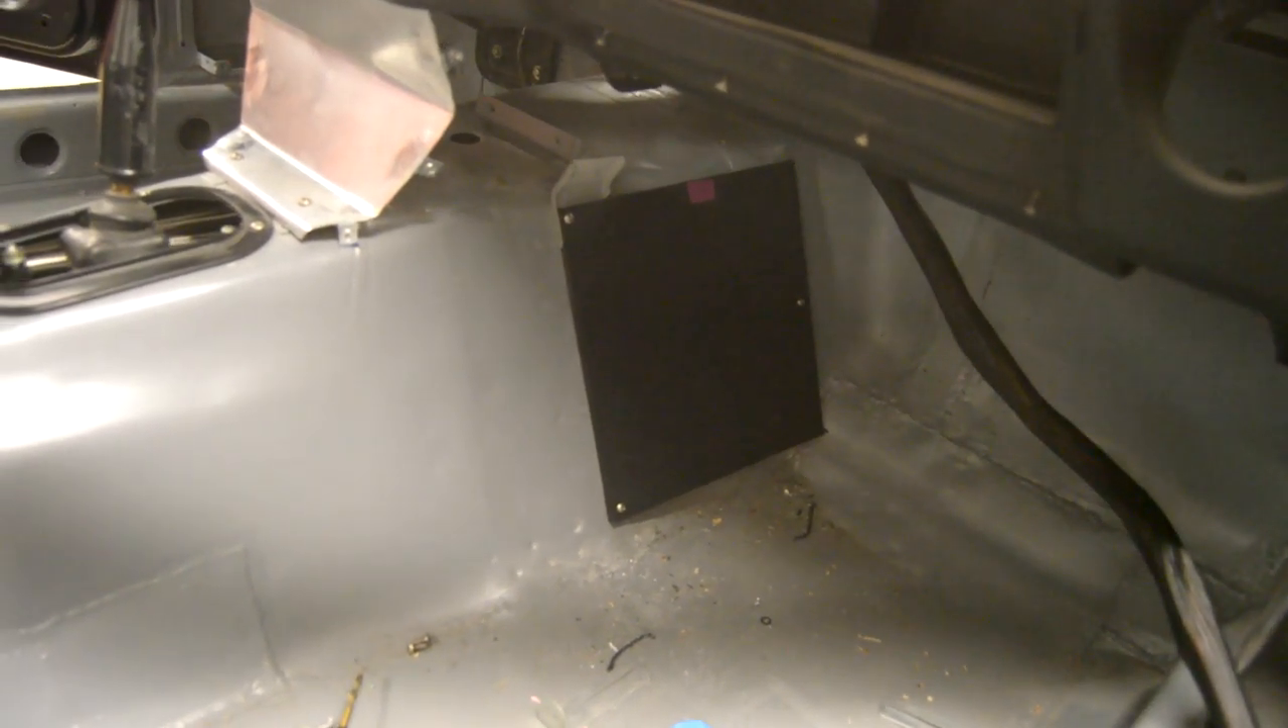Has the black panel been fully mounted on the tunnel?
Yes.